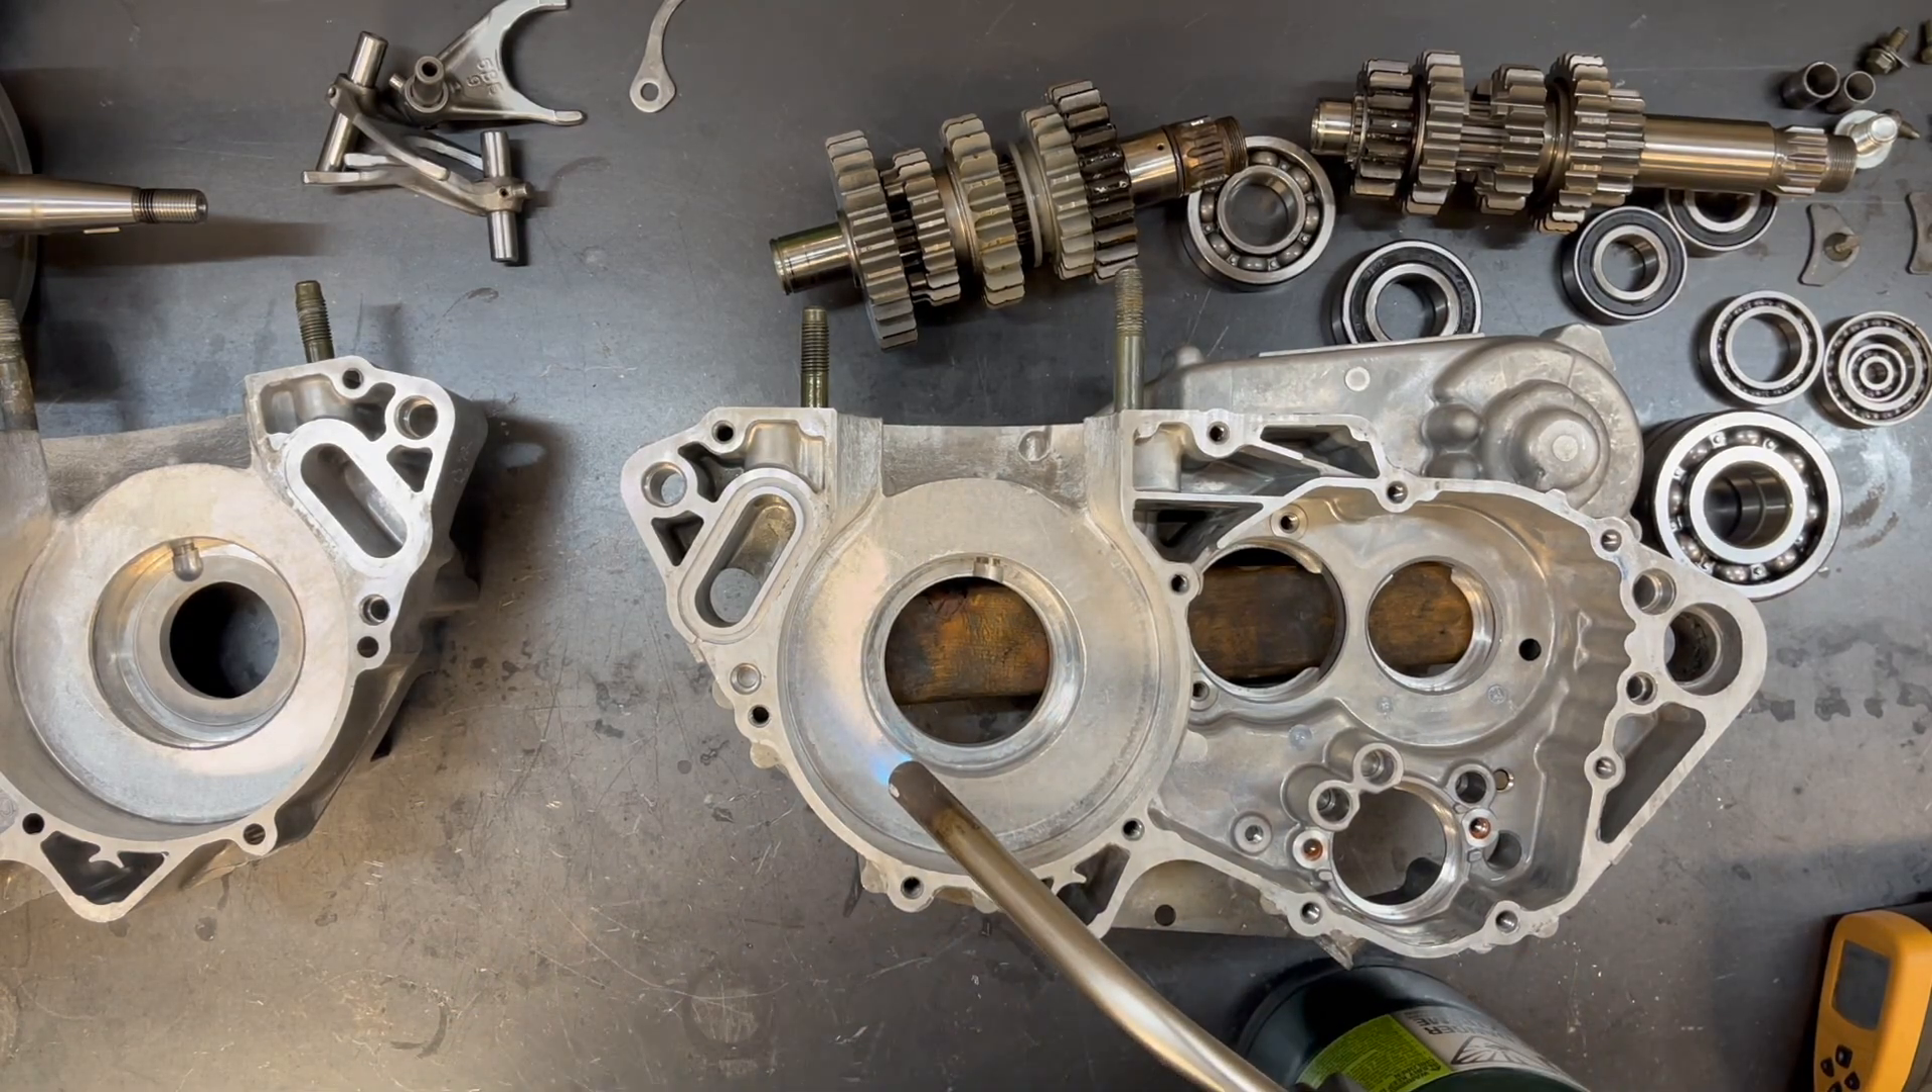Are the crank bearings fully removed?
Yes.